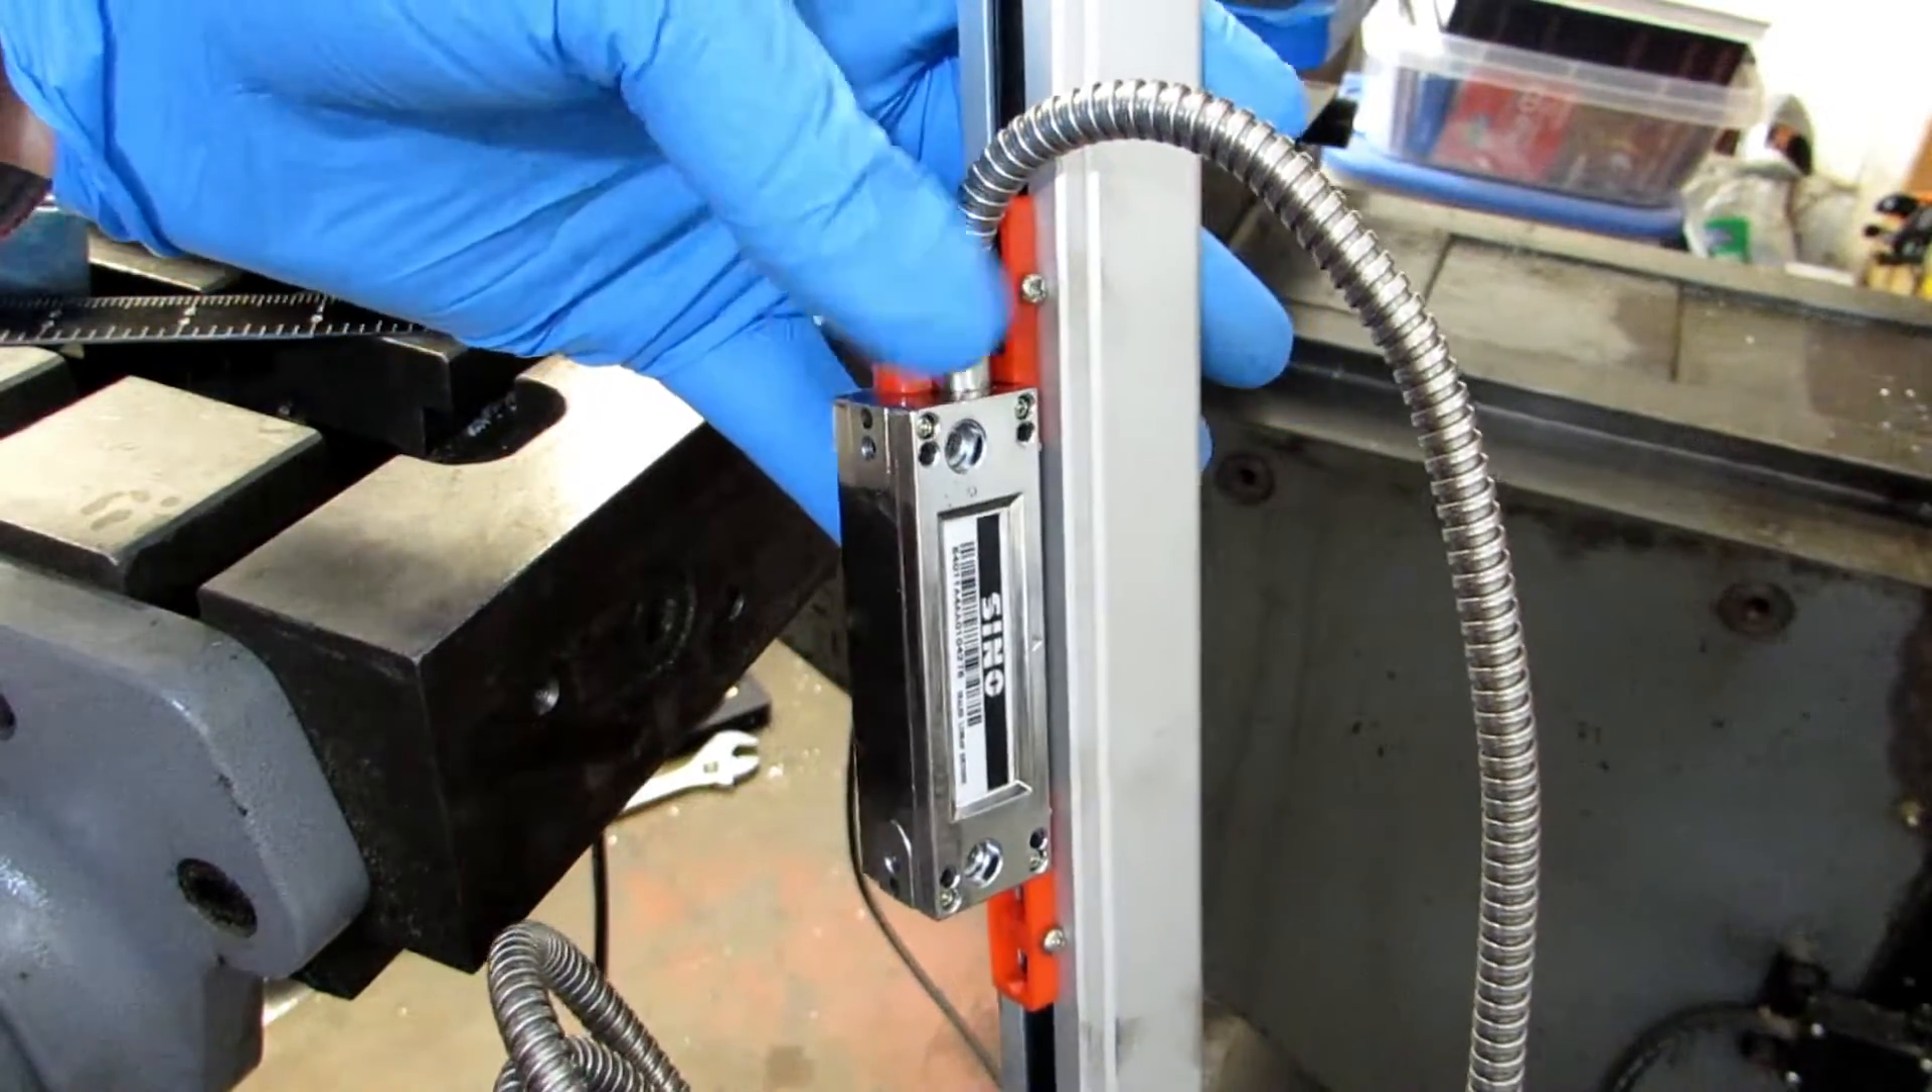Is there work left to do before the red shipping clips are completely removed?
Yes.